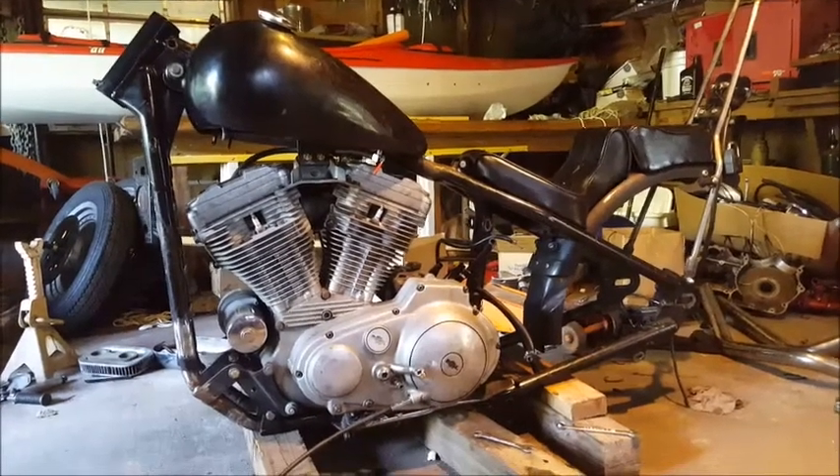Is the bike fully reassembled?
No.